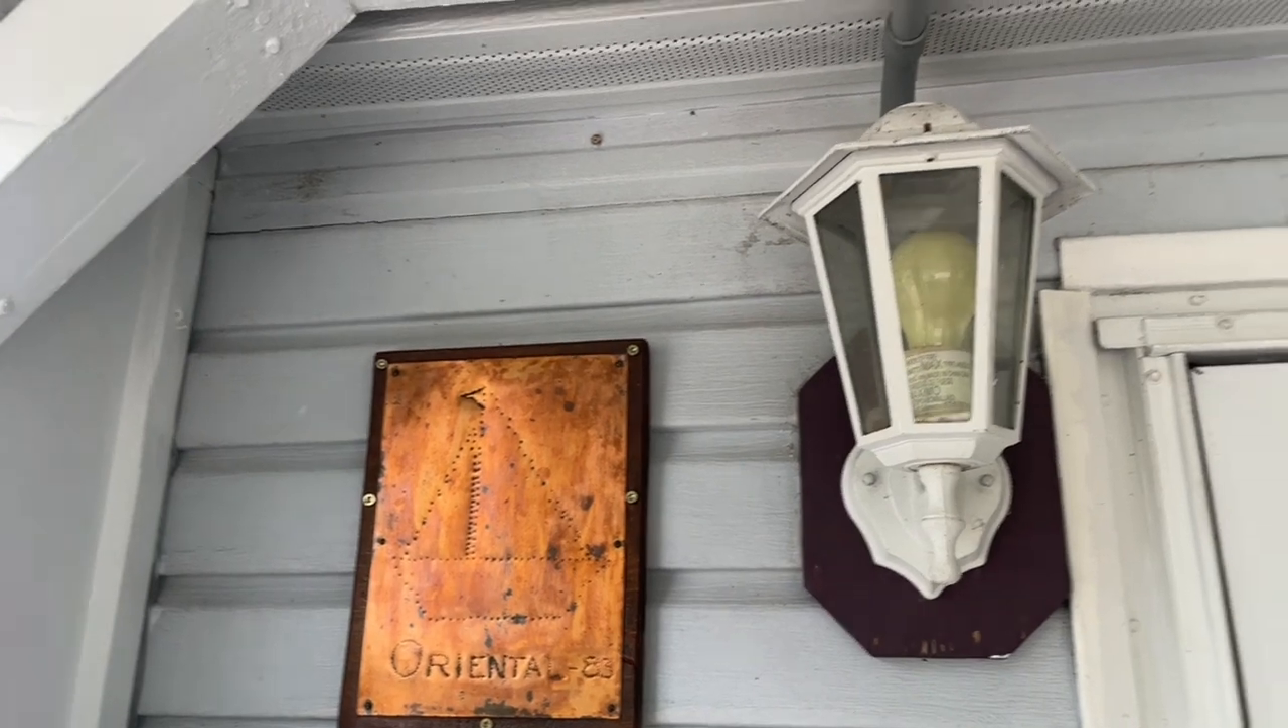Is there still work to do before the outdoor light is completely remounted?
No.